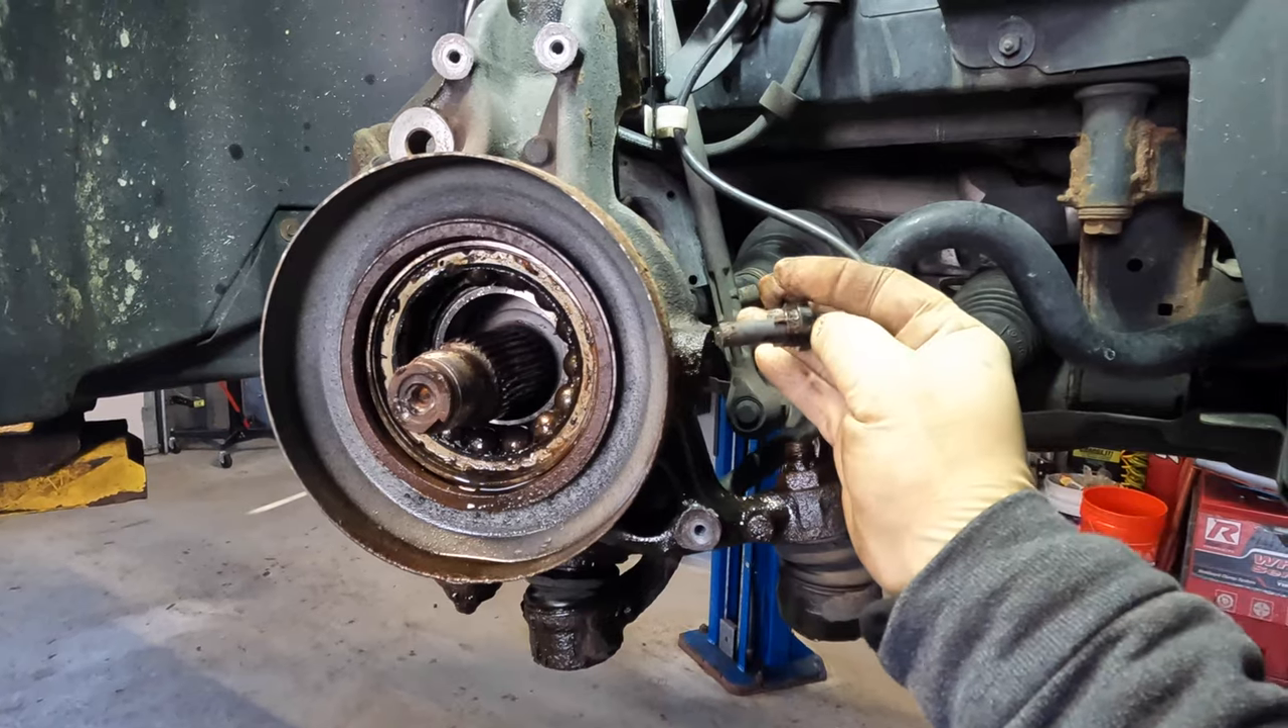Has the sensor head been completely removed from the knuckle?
Yes.